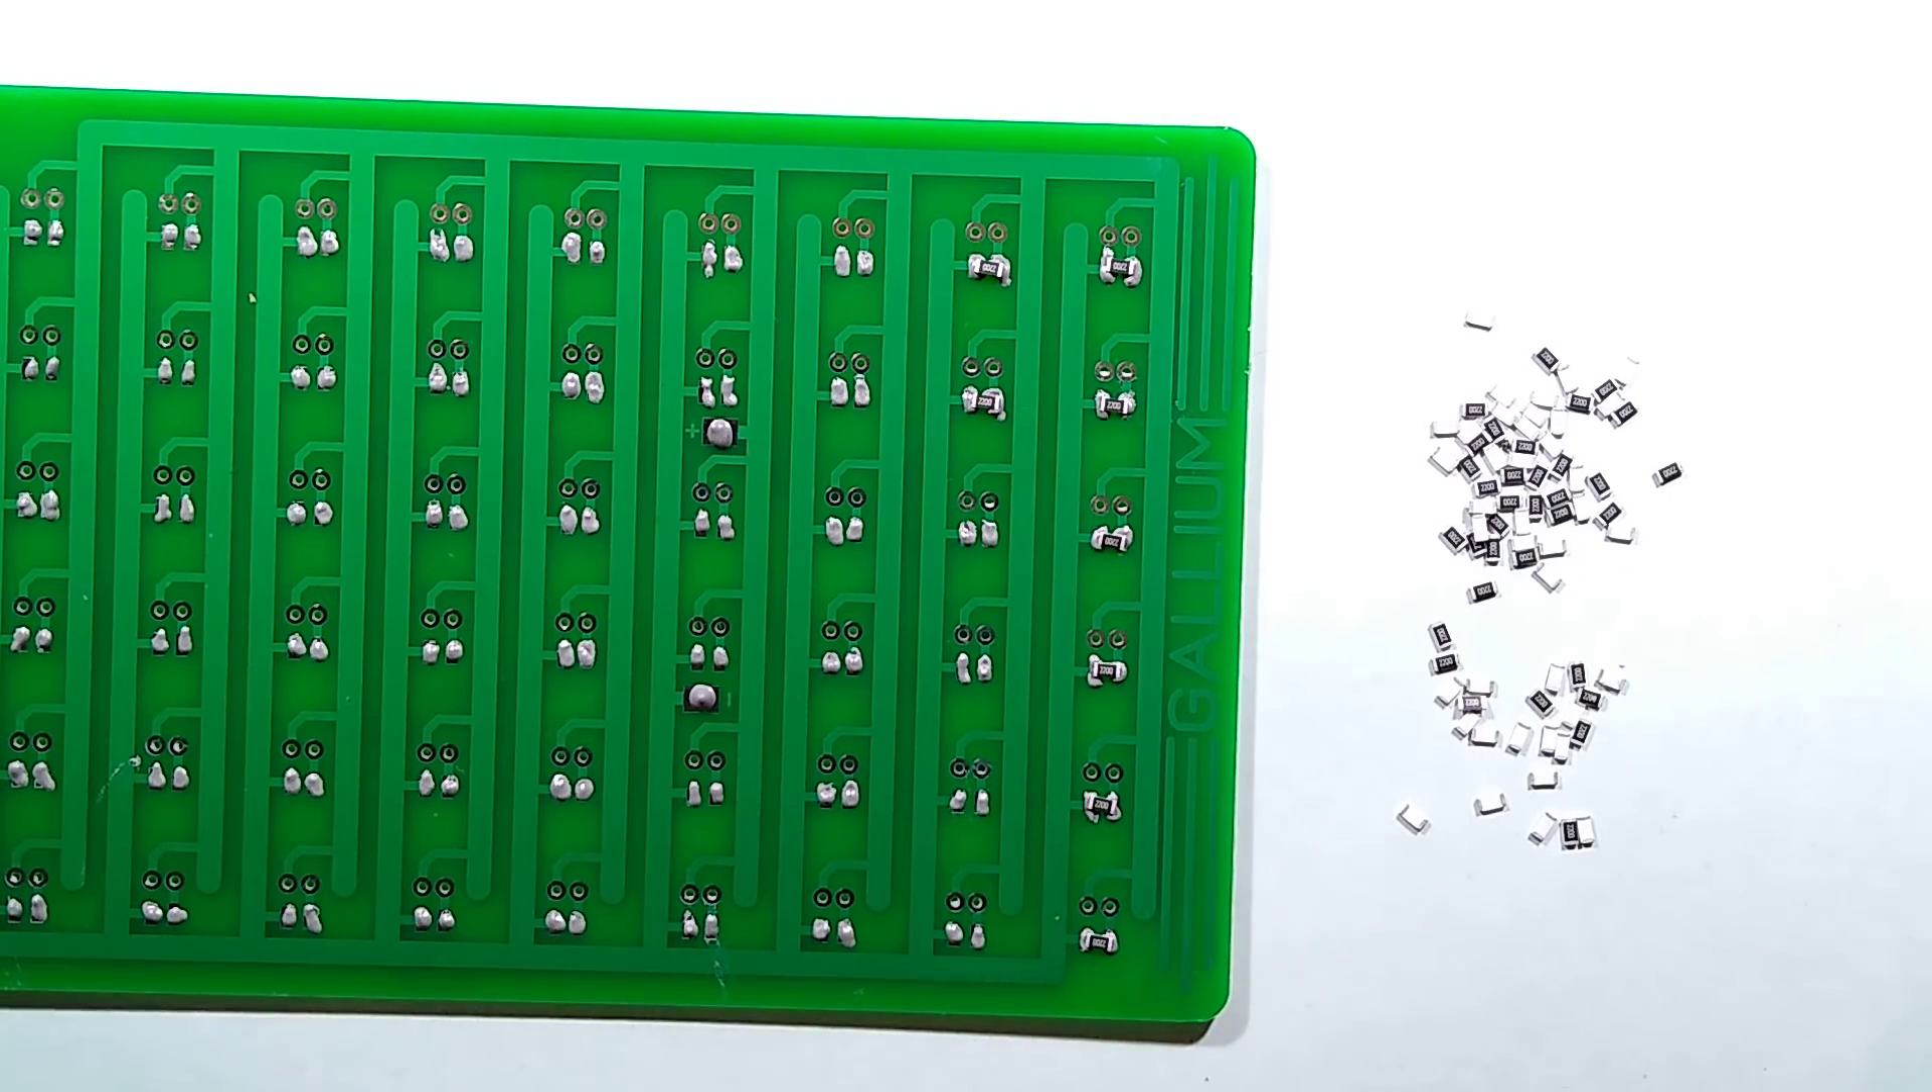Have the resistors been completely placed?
No.